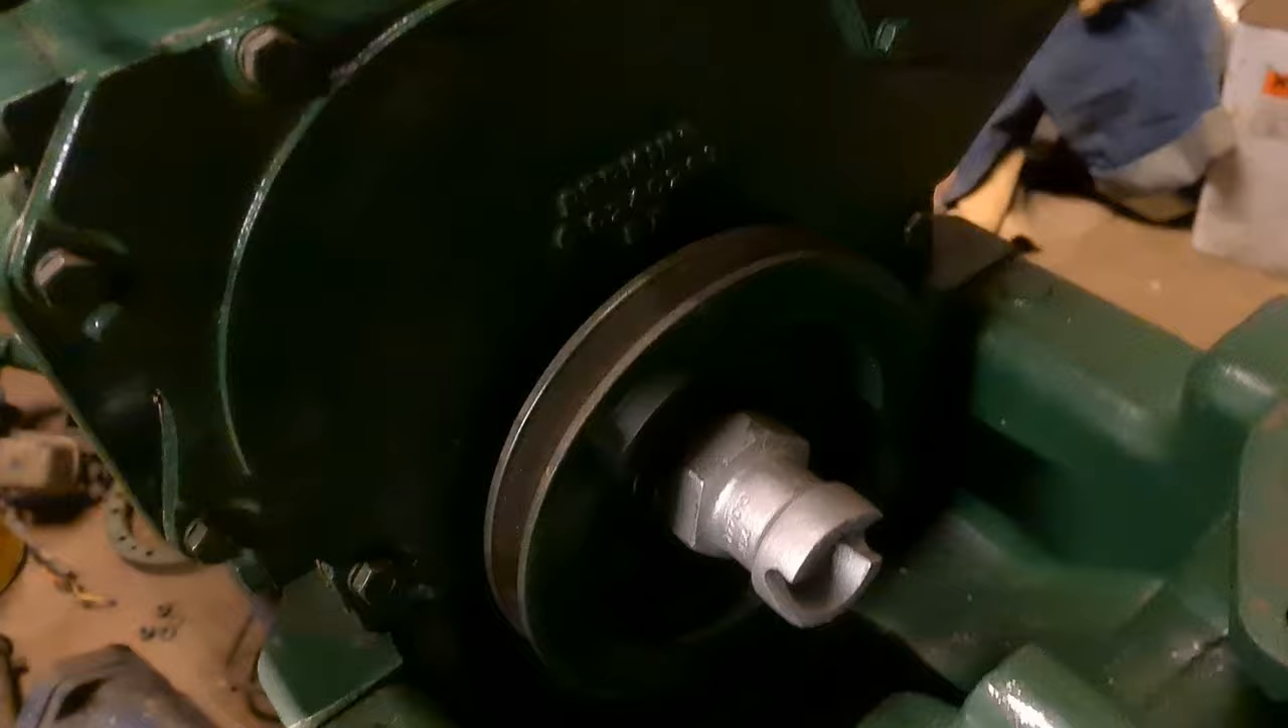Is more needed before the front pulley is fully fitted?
No.